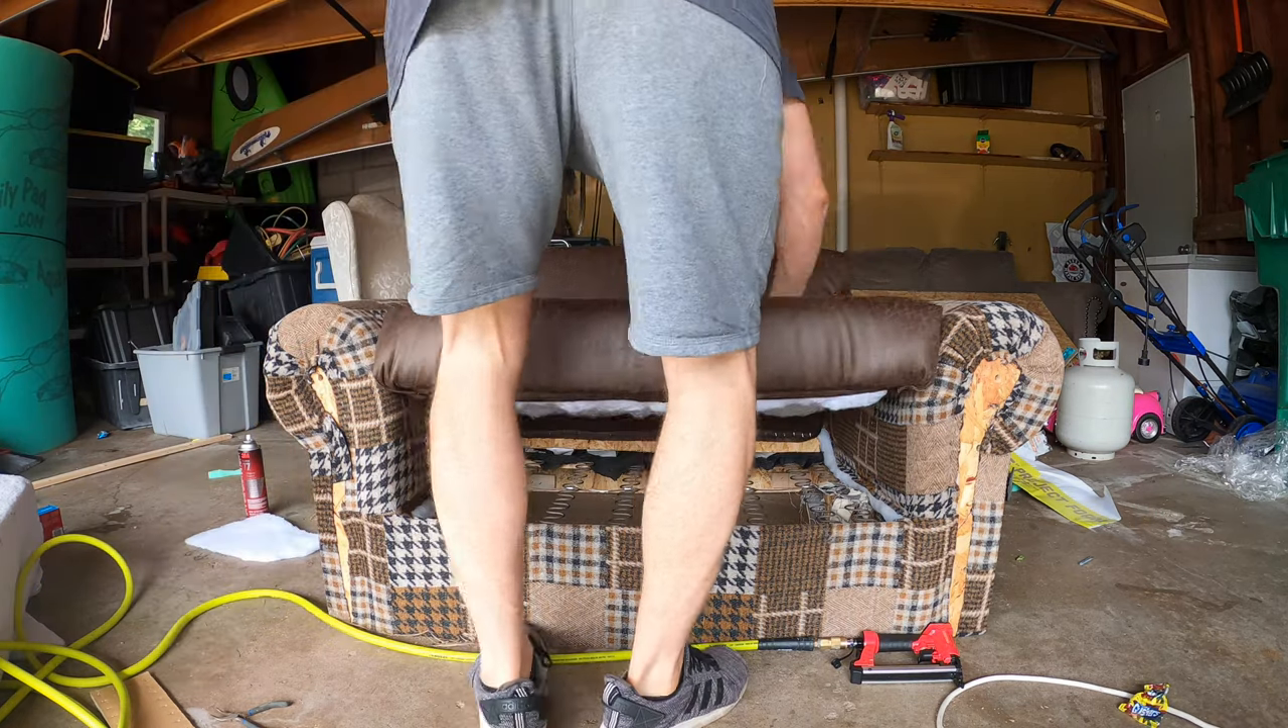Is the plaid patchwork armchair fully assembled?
No.